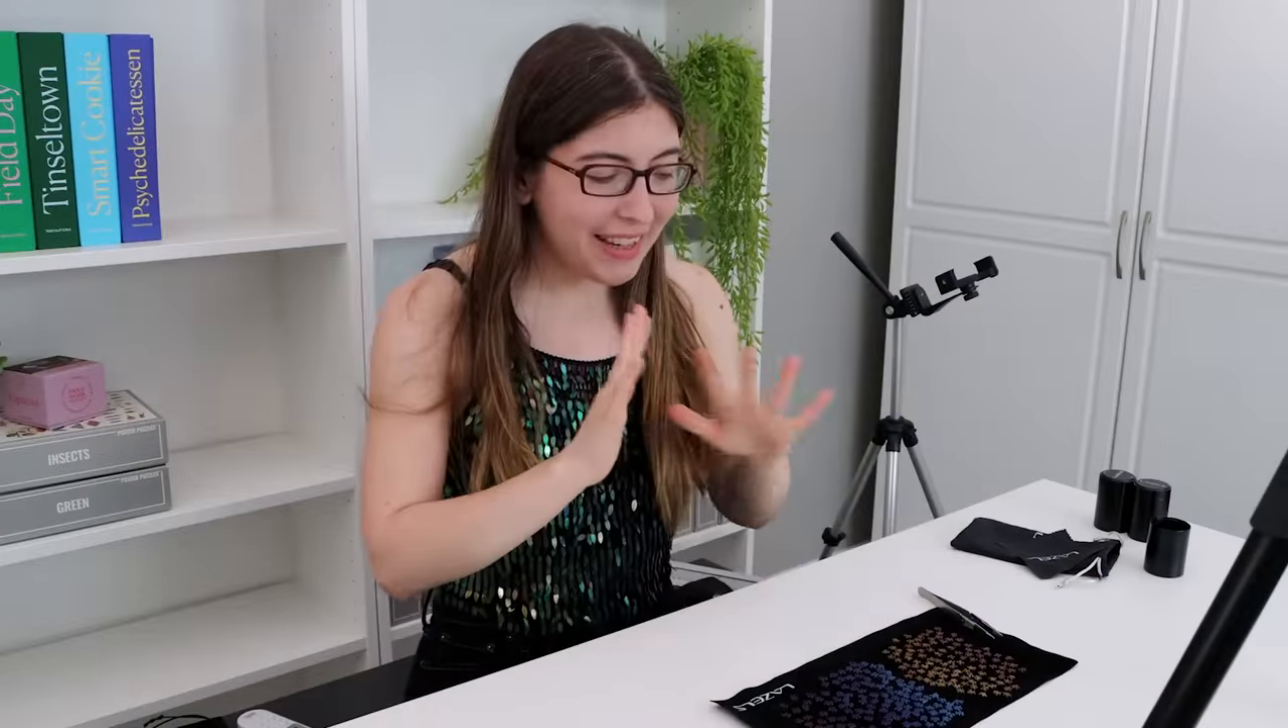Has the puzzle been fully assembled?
No.